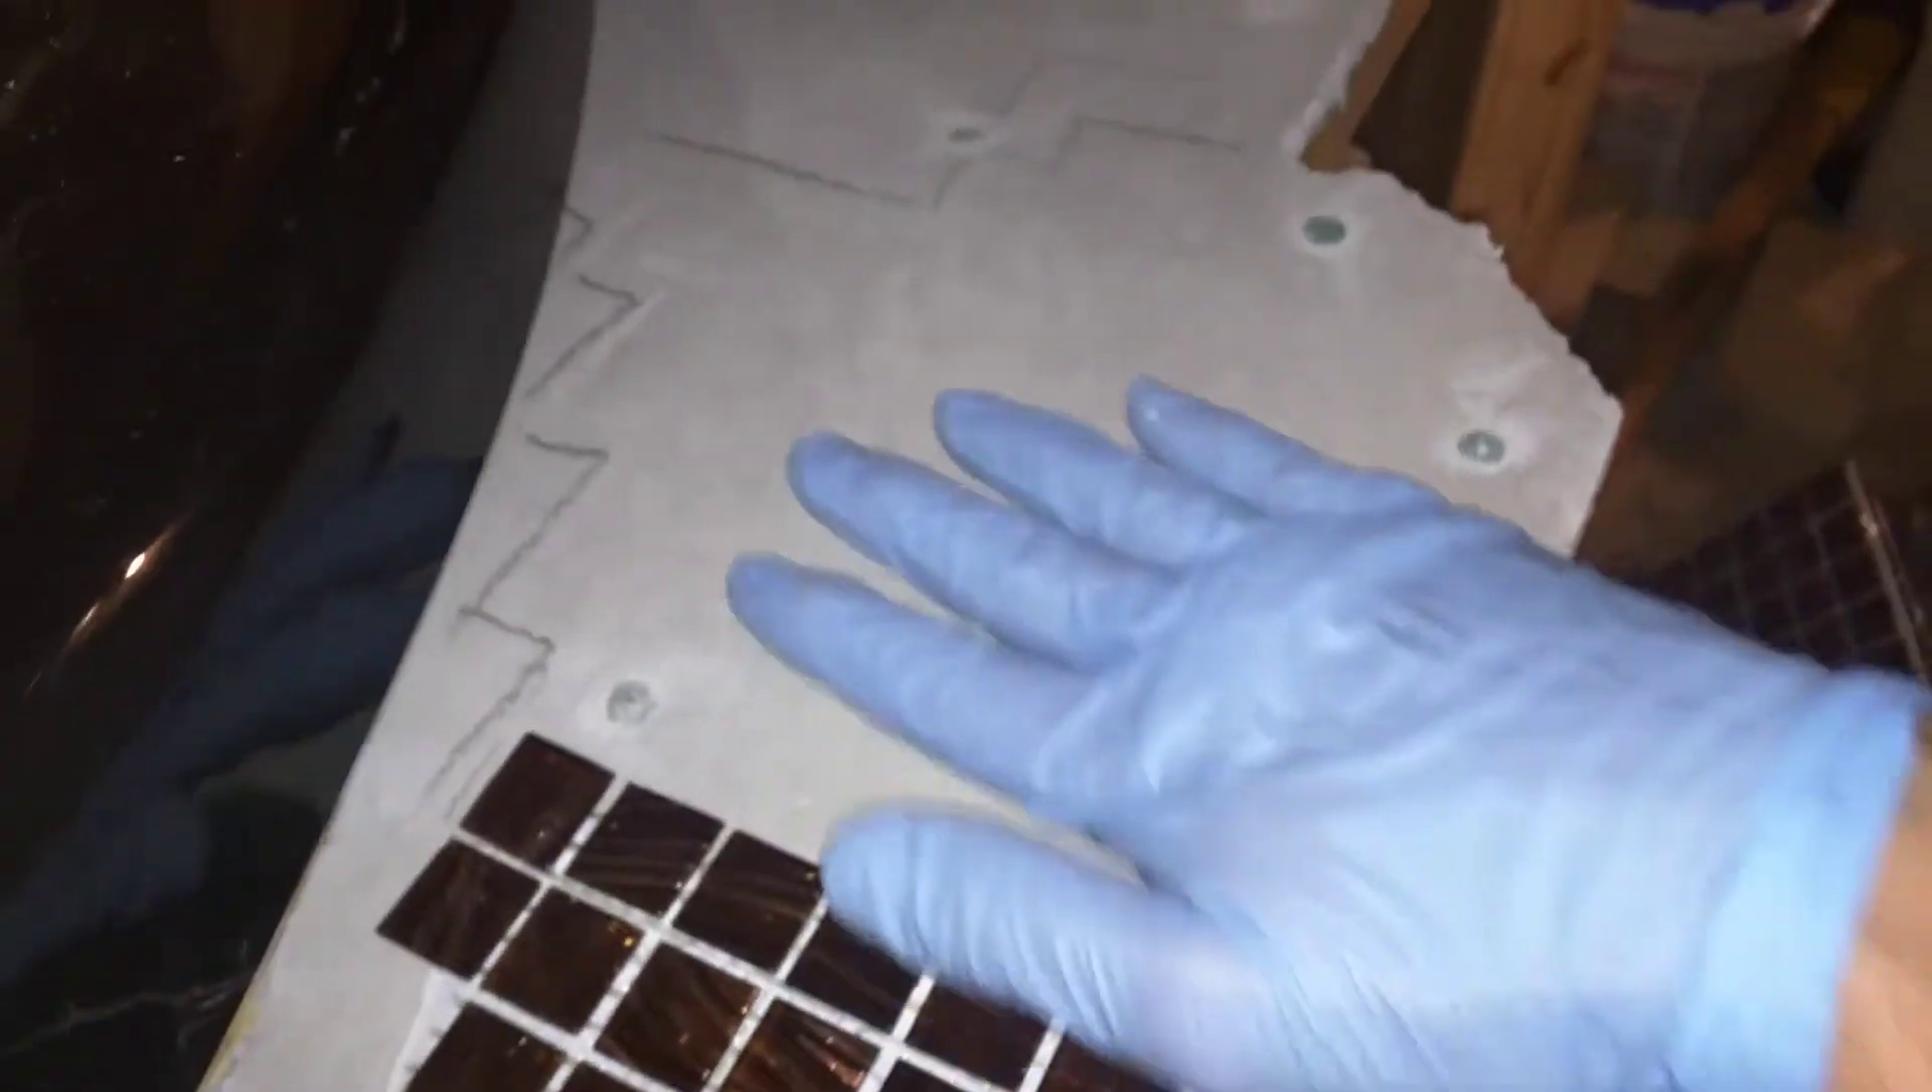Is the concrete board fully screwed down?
Yes.